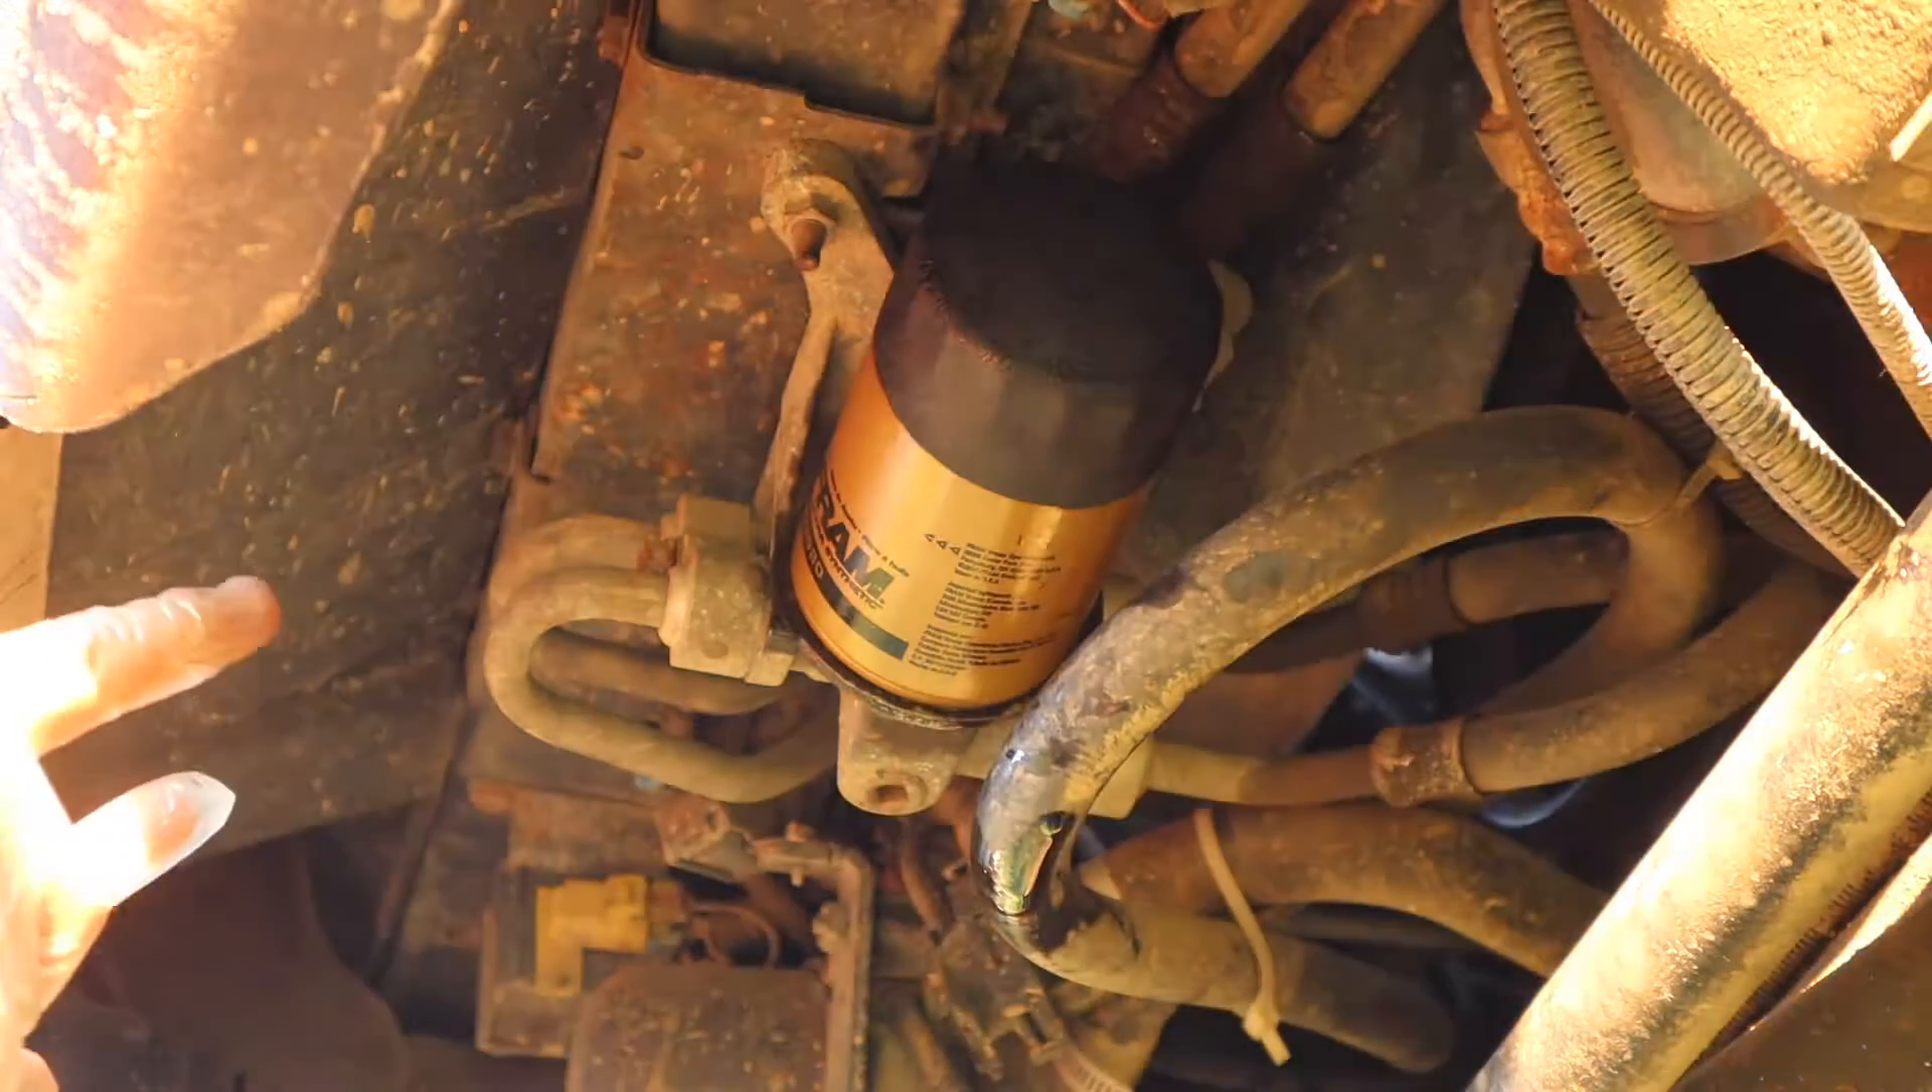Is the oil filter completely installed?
Yes.